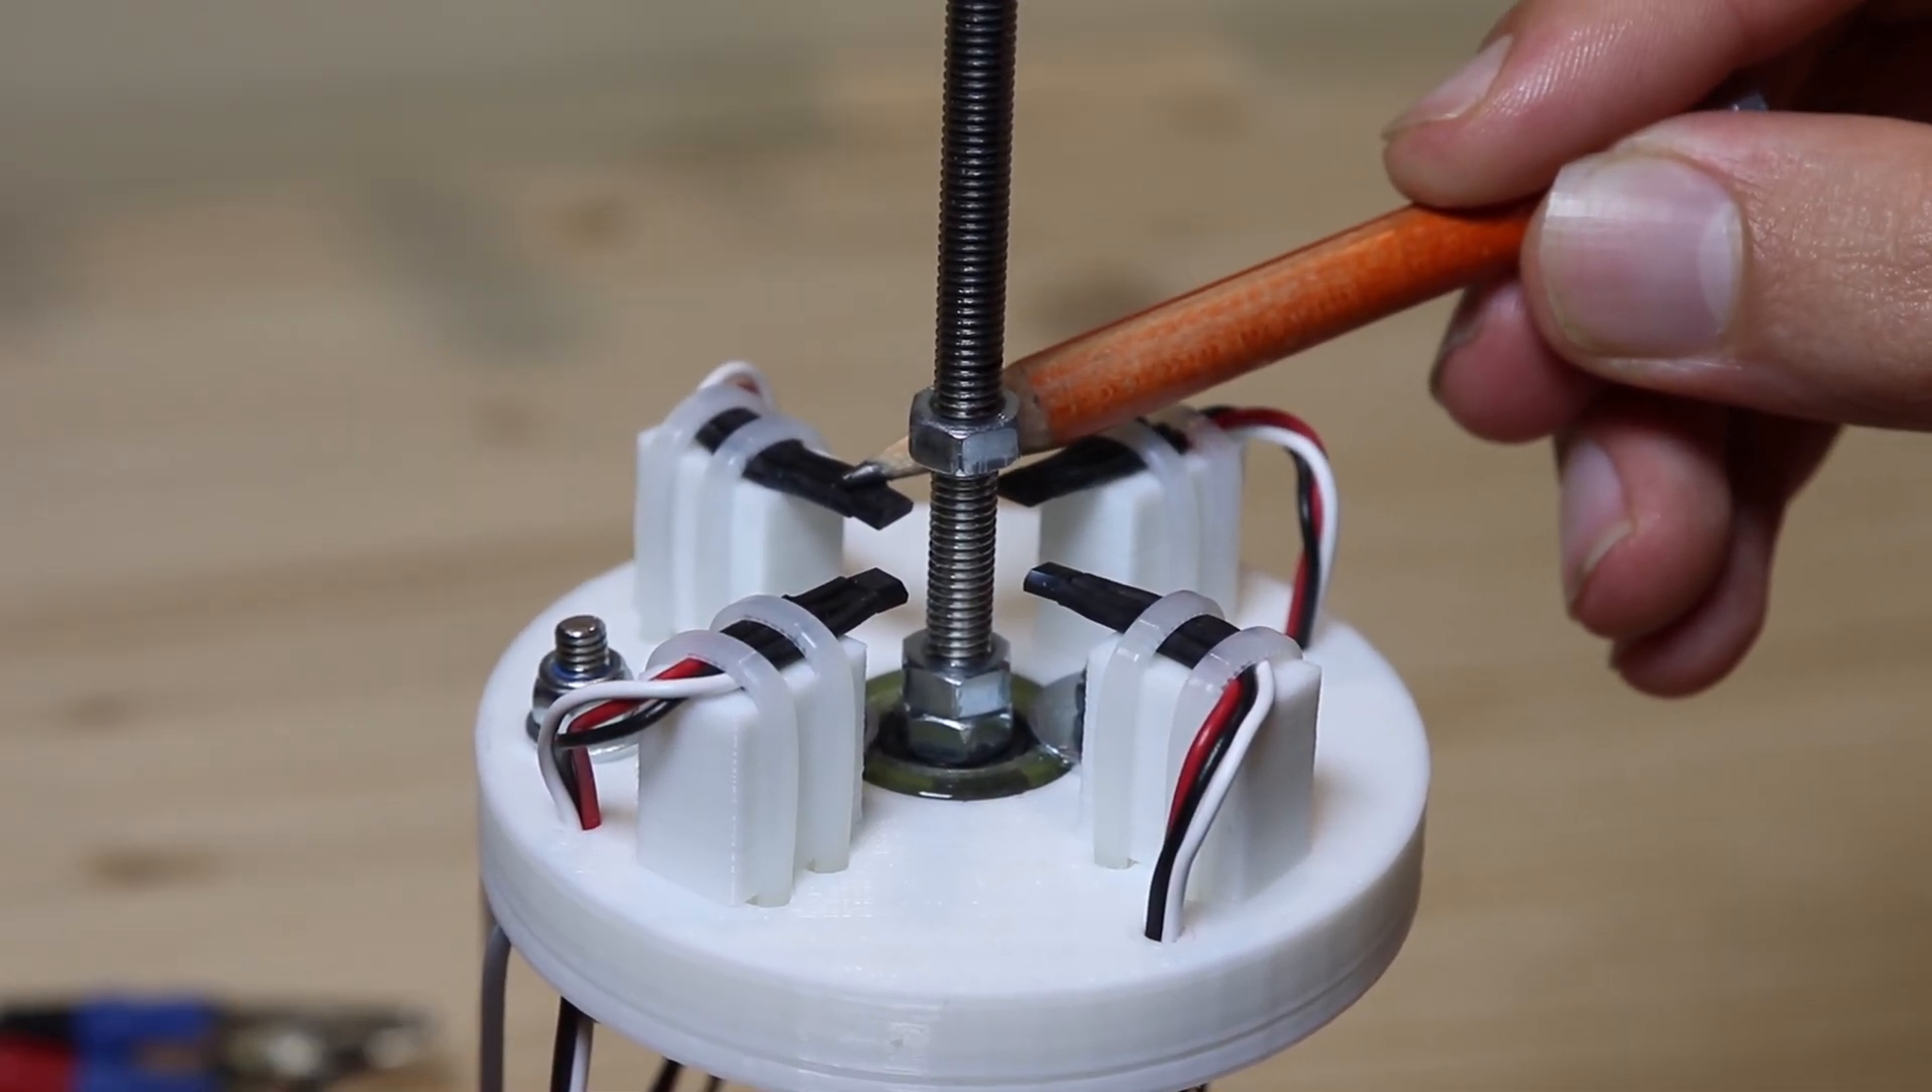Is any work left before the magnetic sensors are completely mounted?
No.